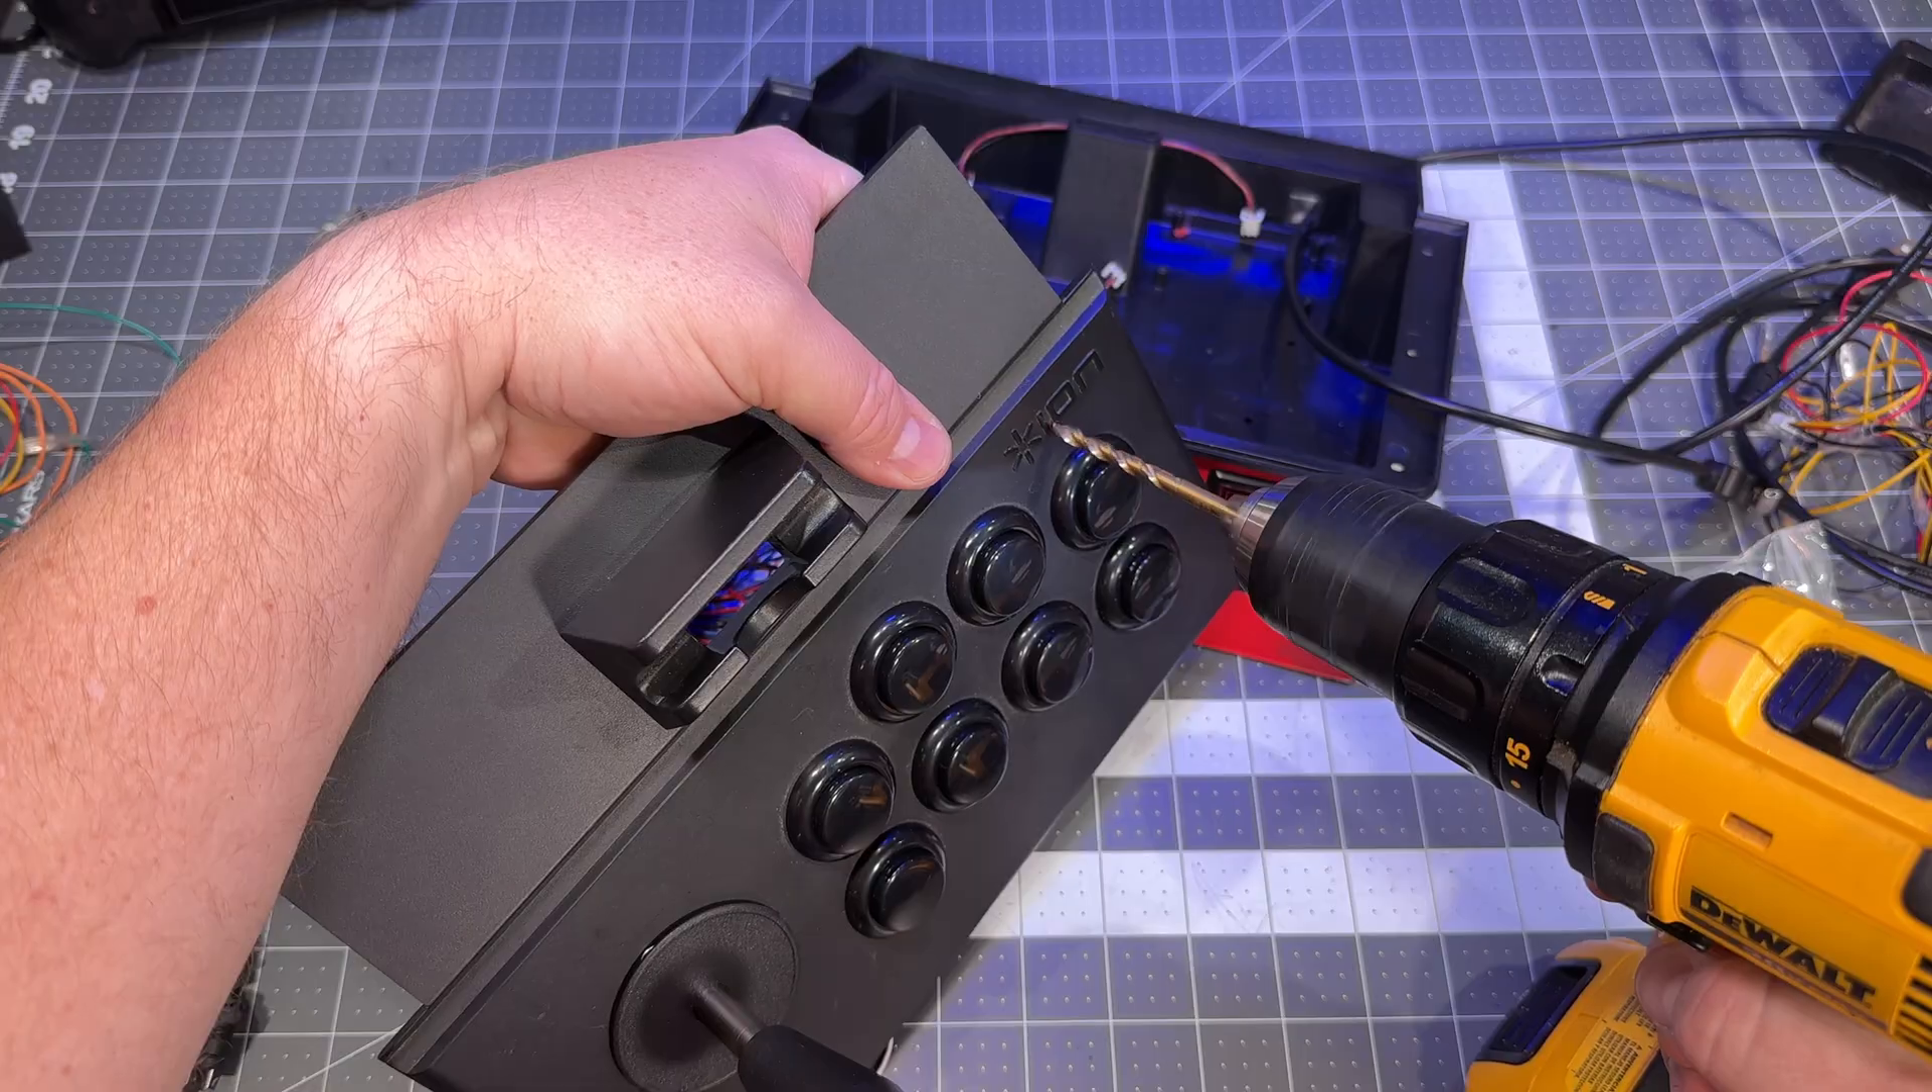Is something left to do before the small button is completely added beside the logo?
Yes.